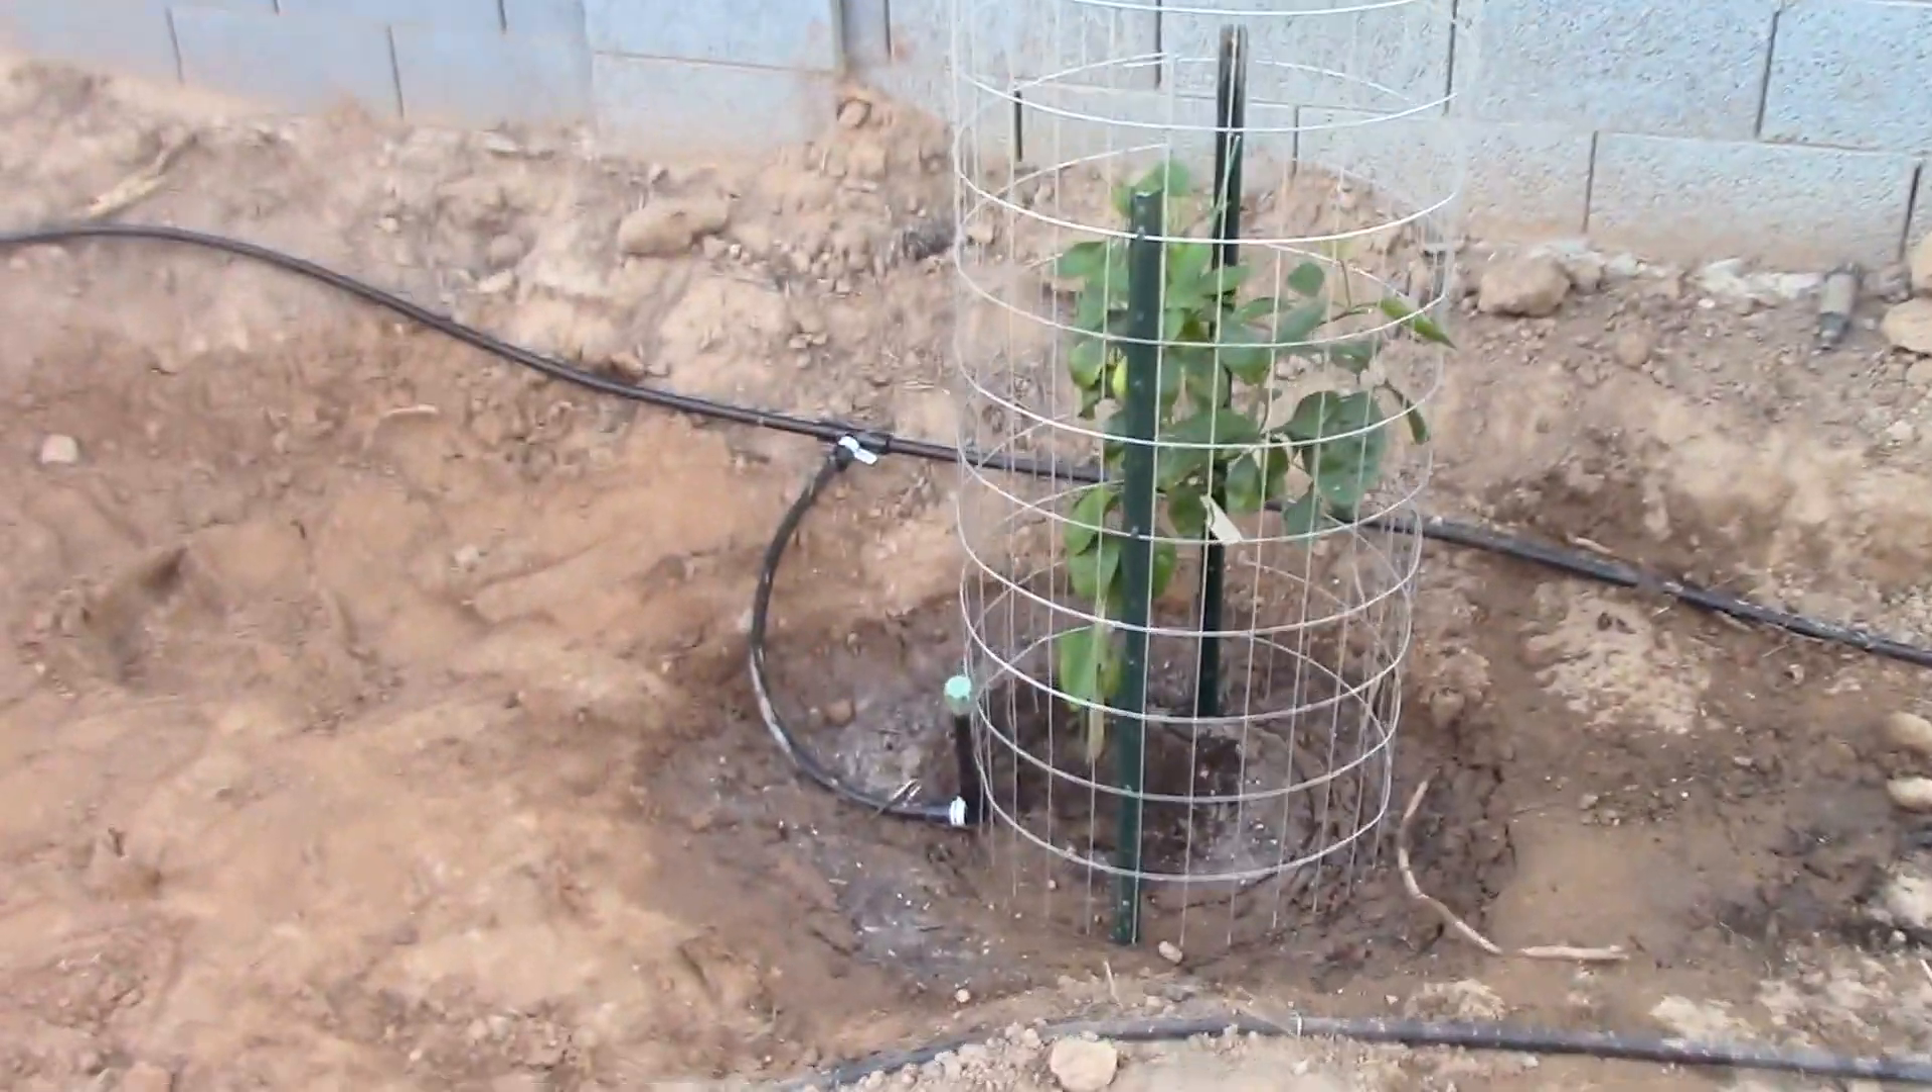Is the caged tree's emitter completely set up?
Yes.